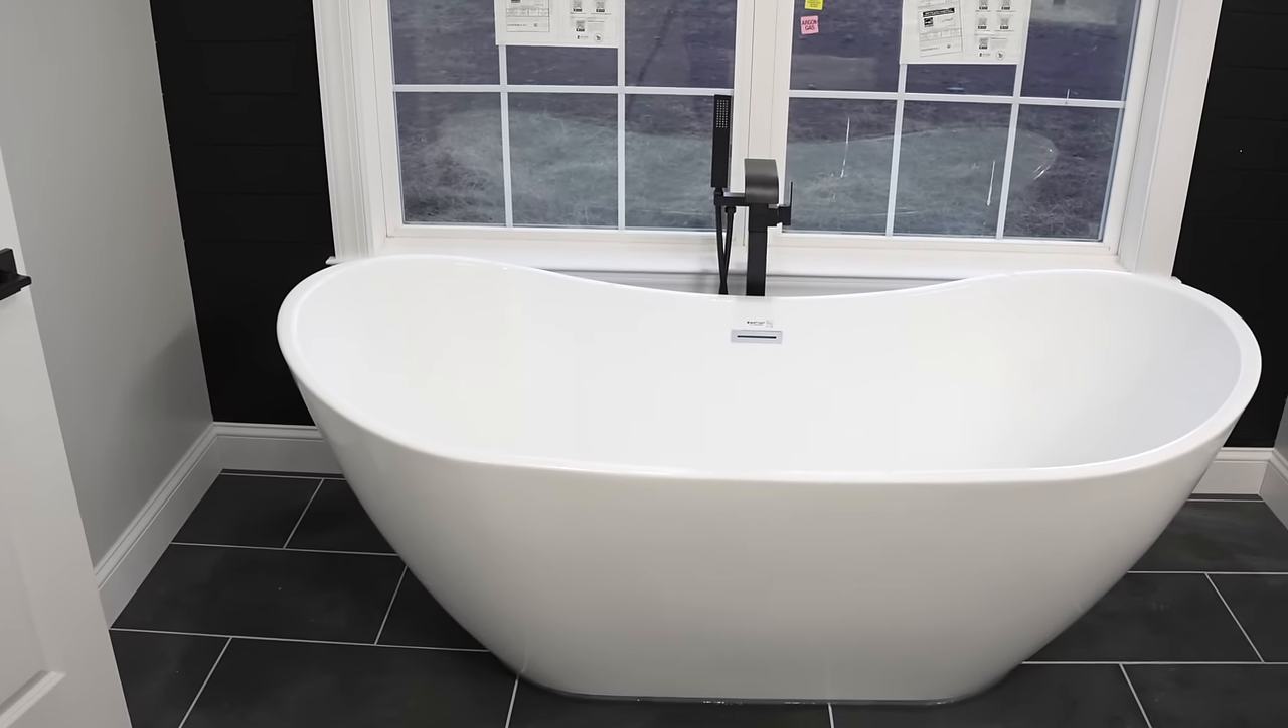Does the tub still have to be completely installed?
No.